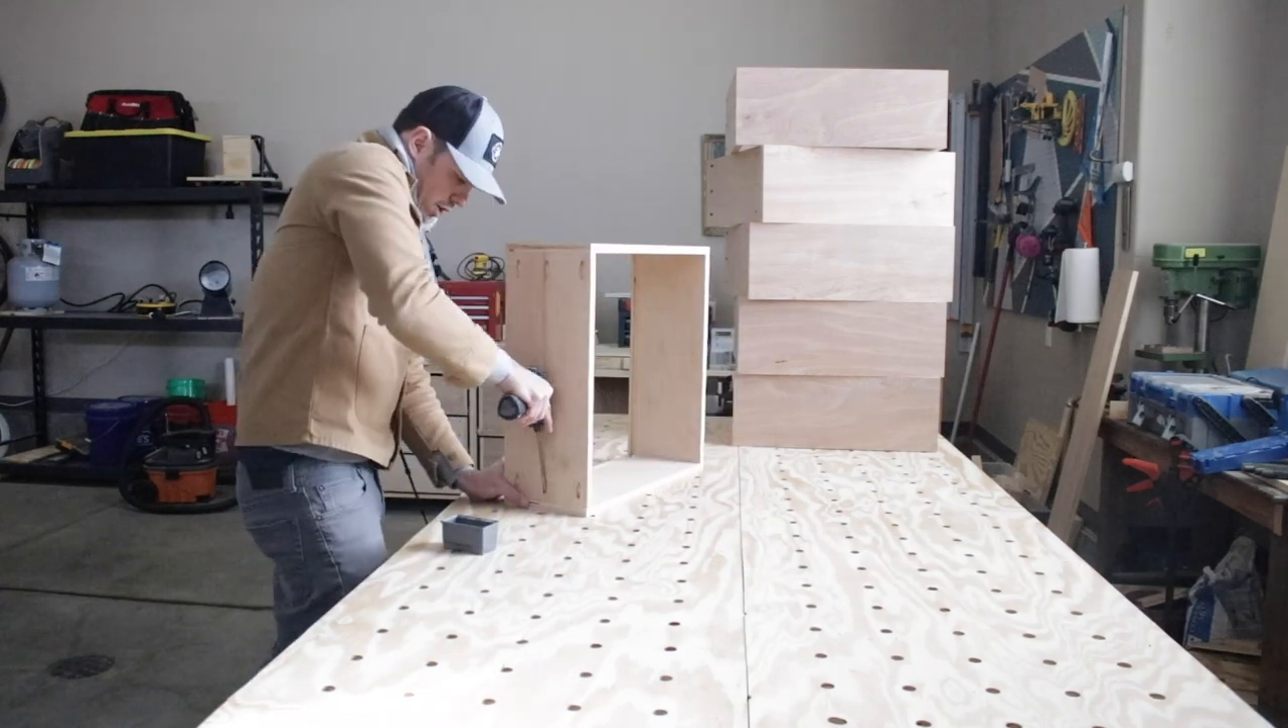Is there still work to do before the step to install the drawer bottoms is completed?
Yes.